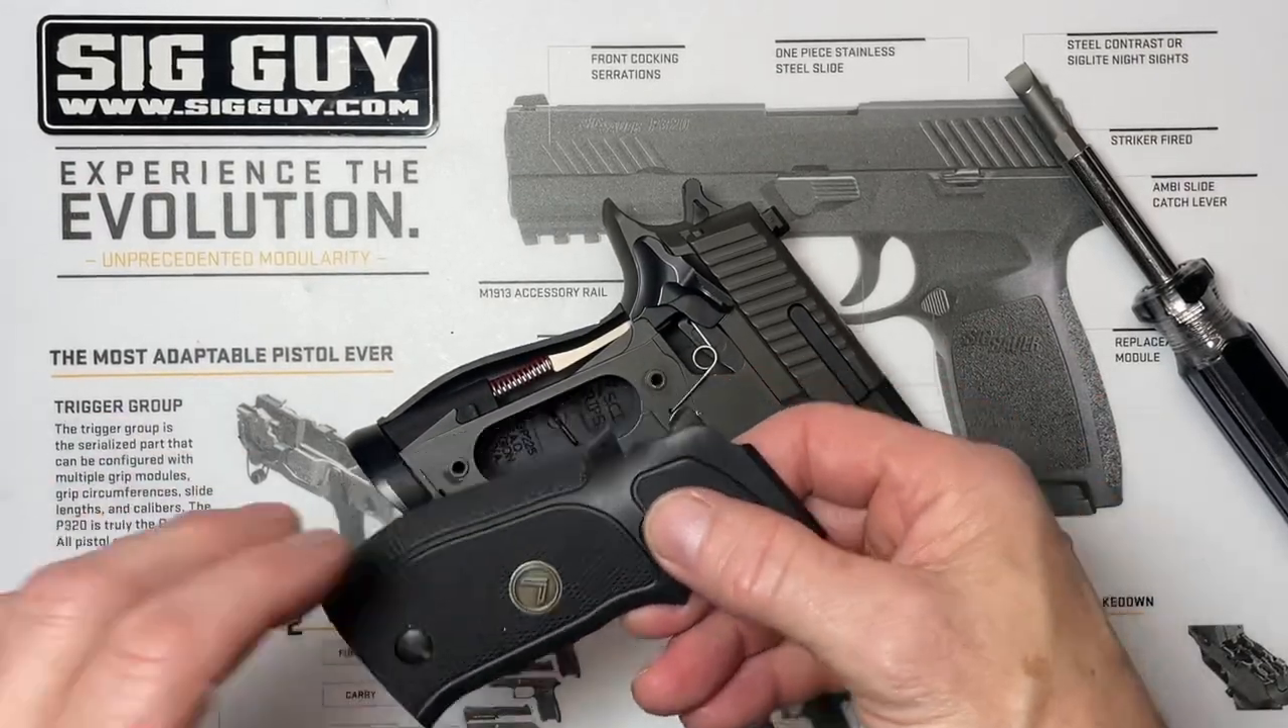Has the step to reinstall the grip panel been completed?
No.